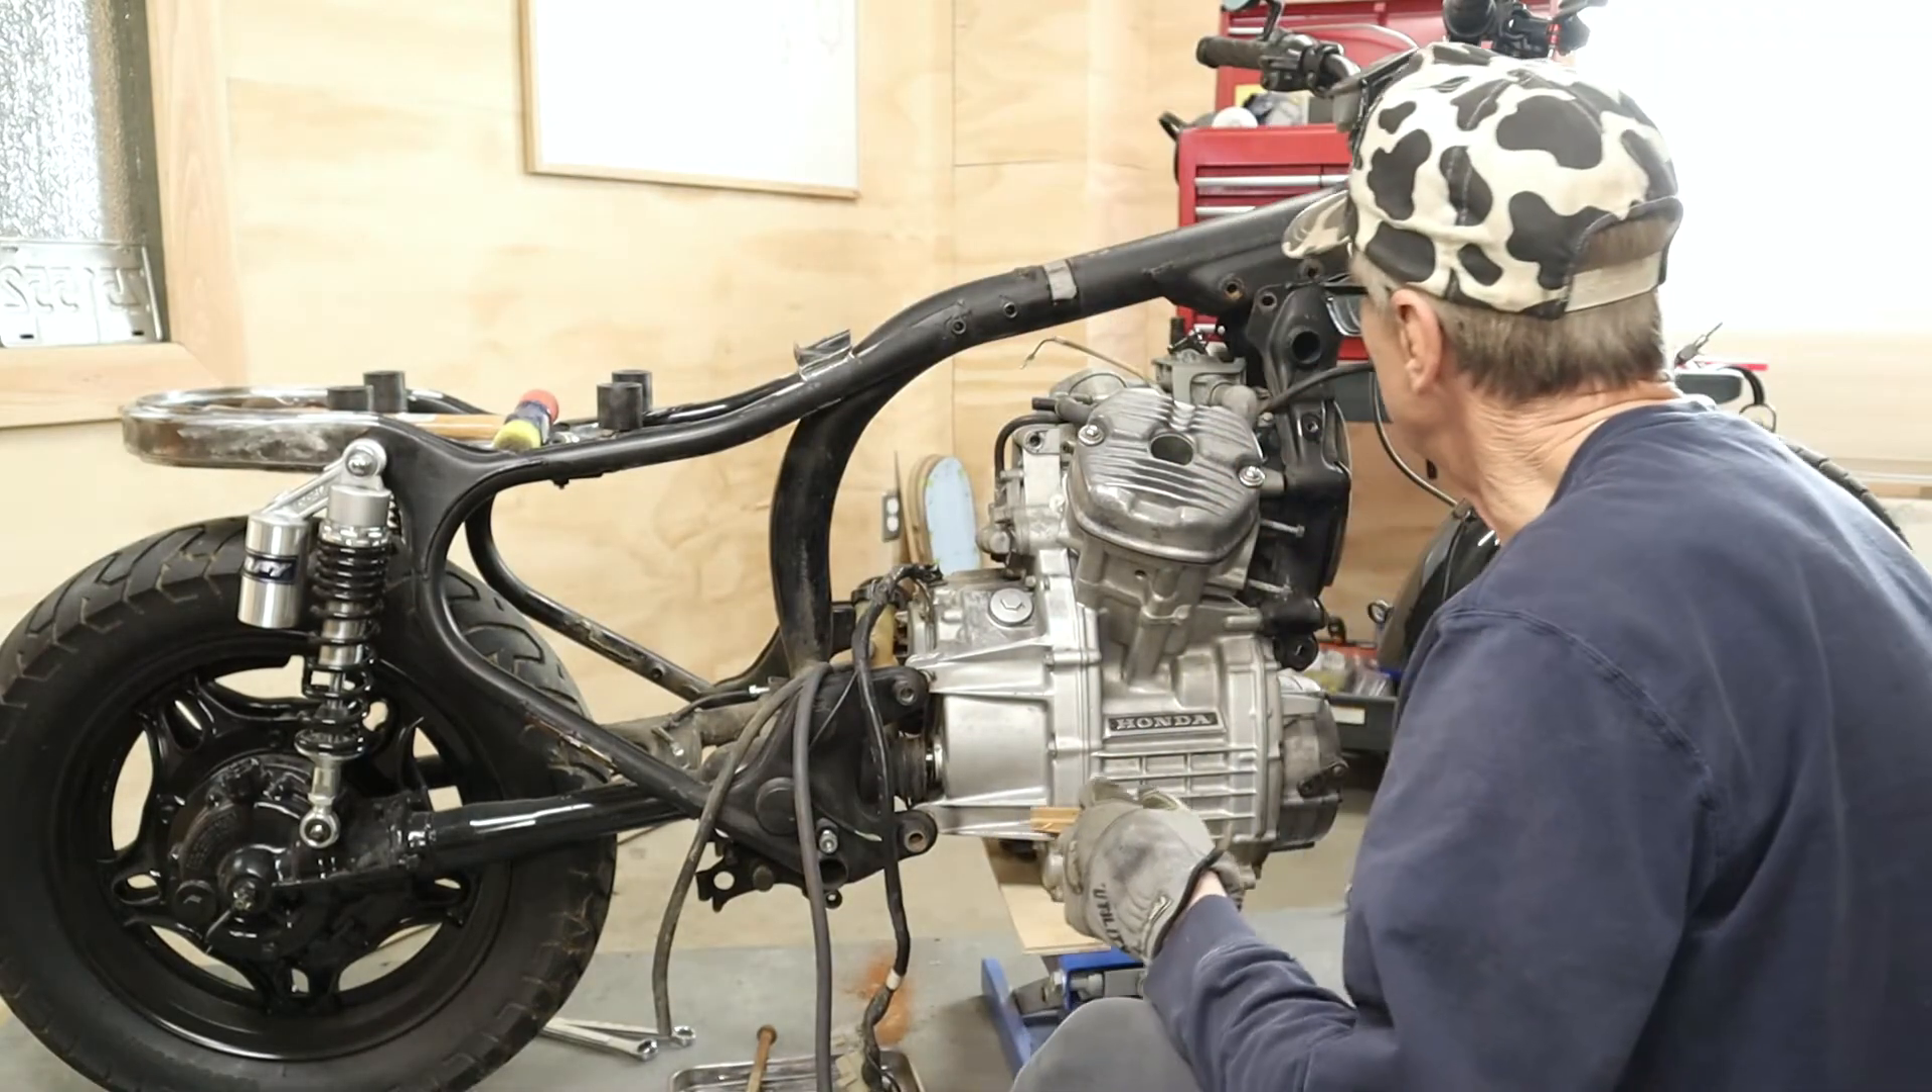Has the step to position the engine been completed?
No.